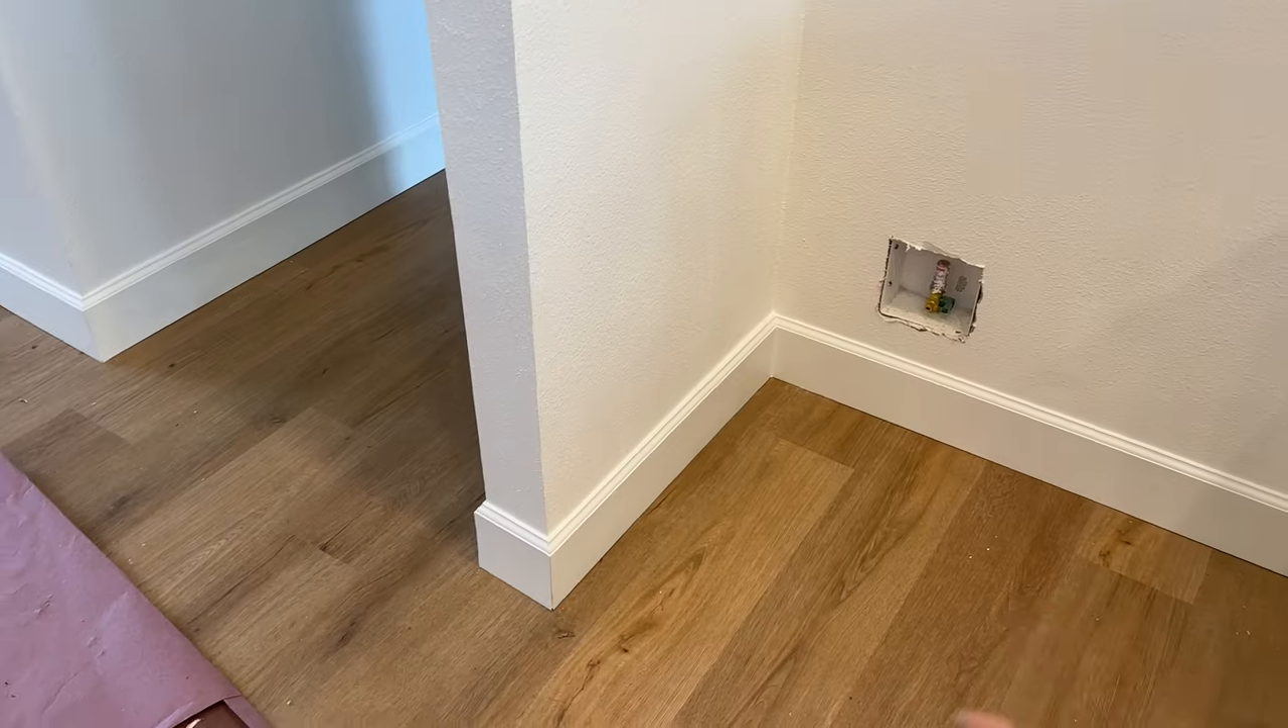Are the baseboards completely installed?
Yes.